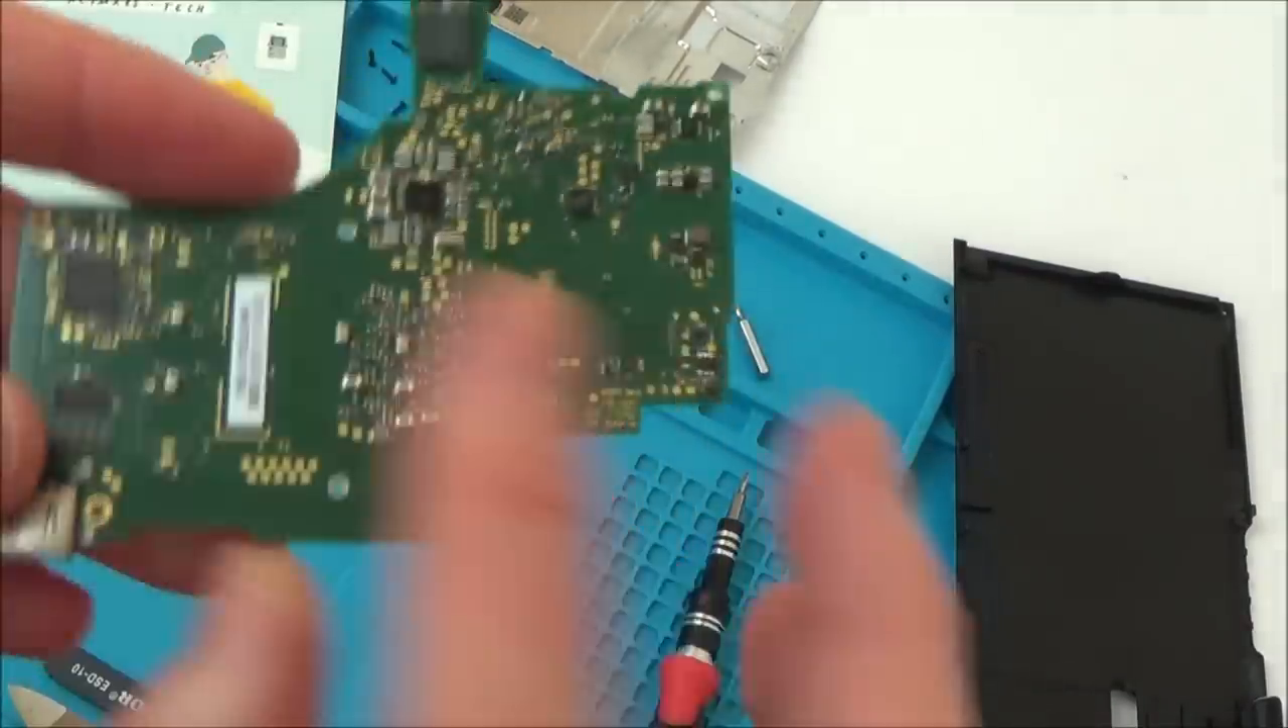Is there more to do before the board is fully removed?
No.